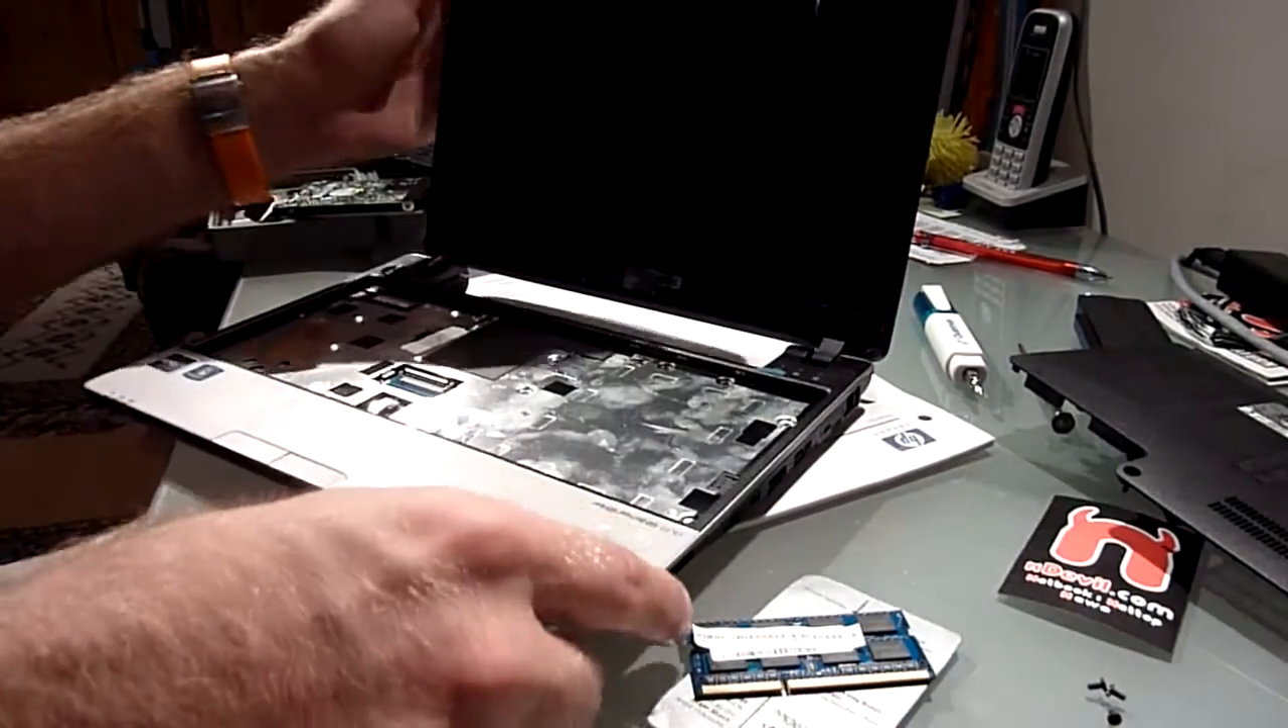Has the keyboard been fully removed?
Yes.